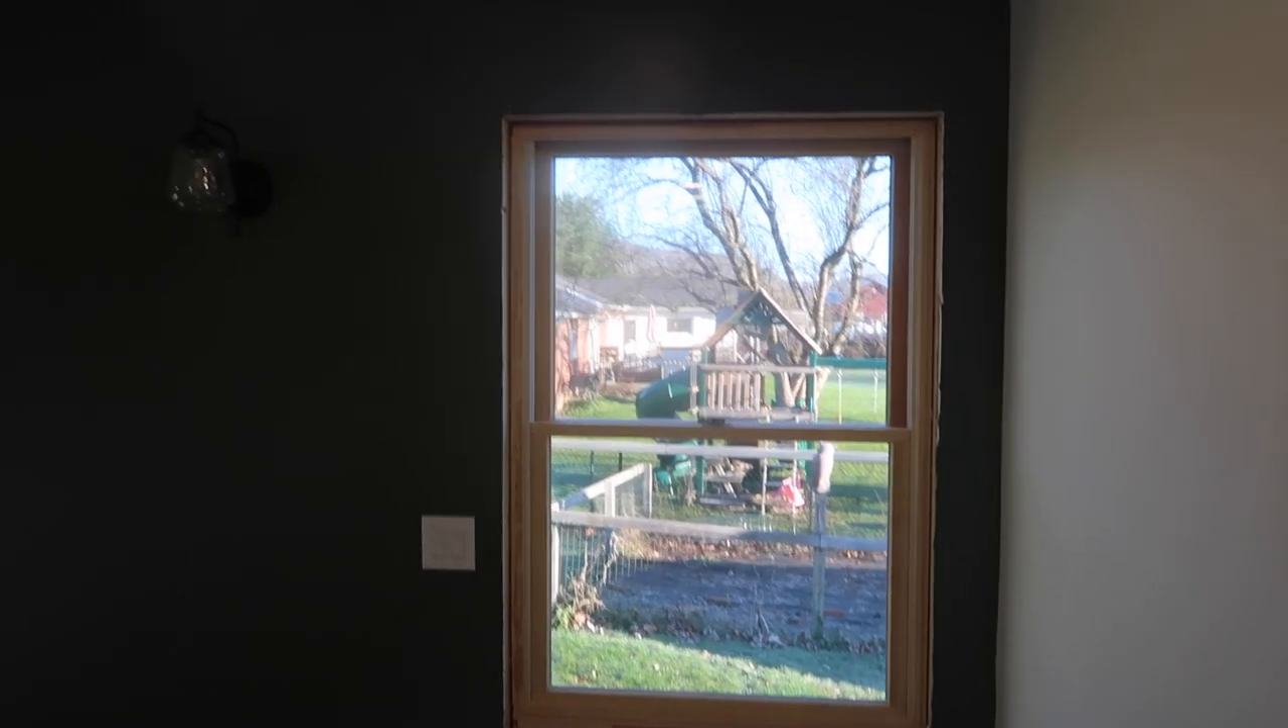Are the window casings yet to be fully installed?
Yes.